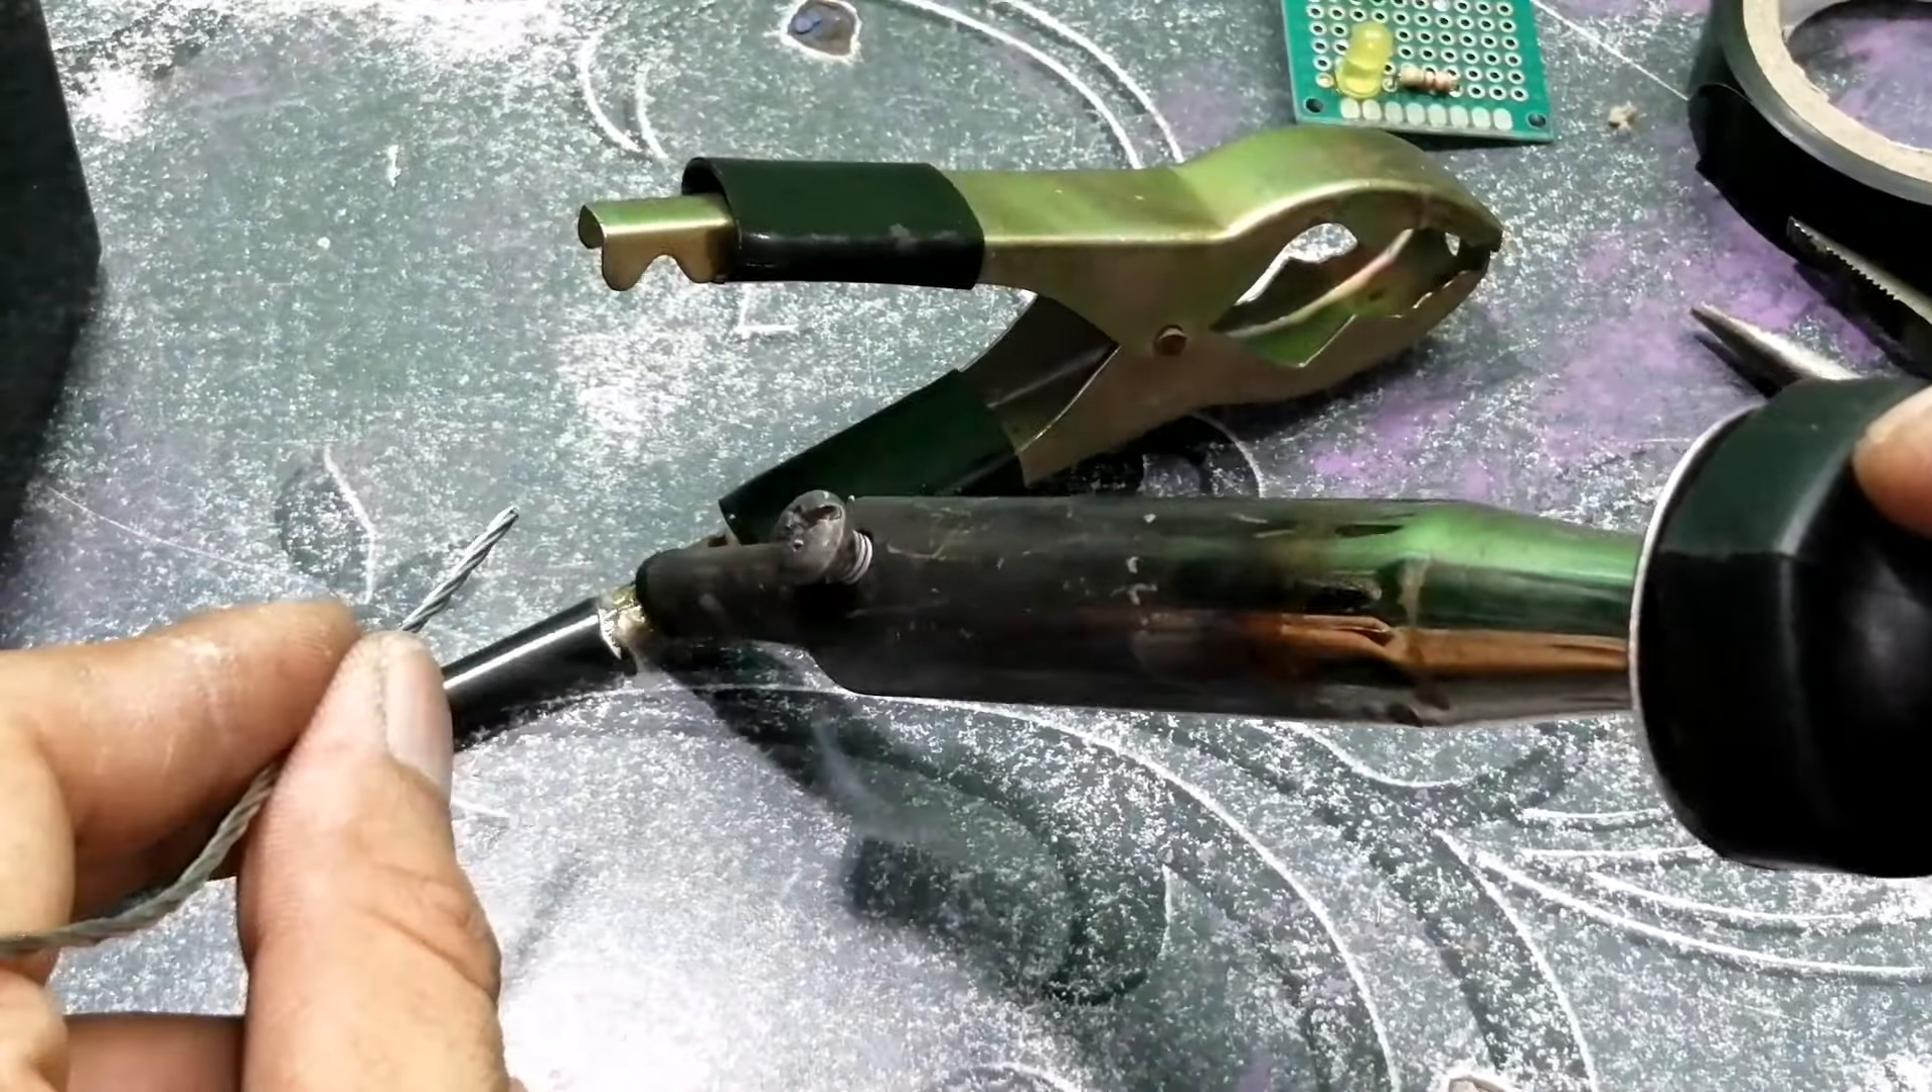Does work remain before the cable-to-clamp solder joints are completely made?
Yes.